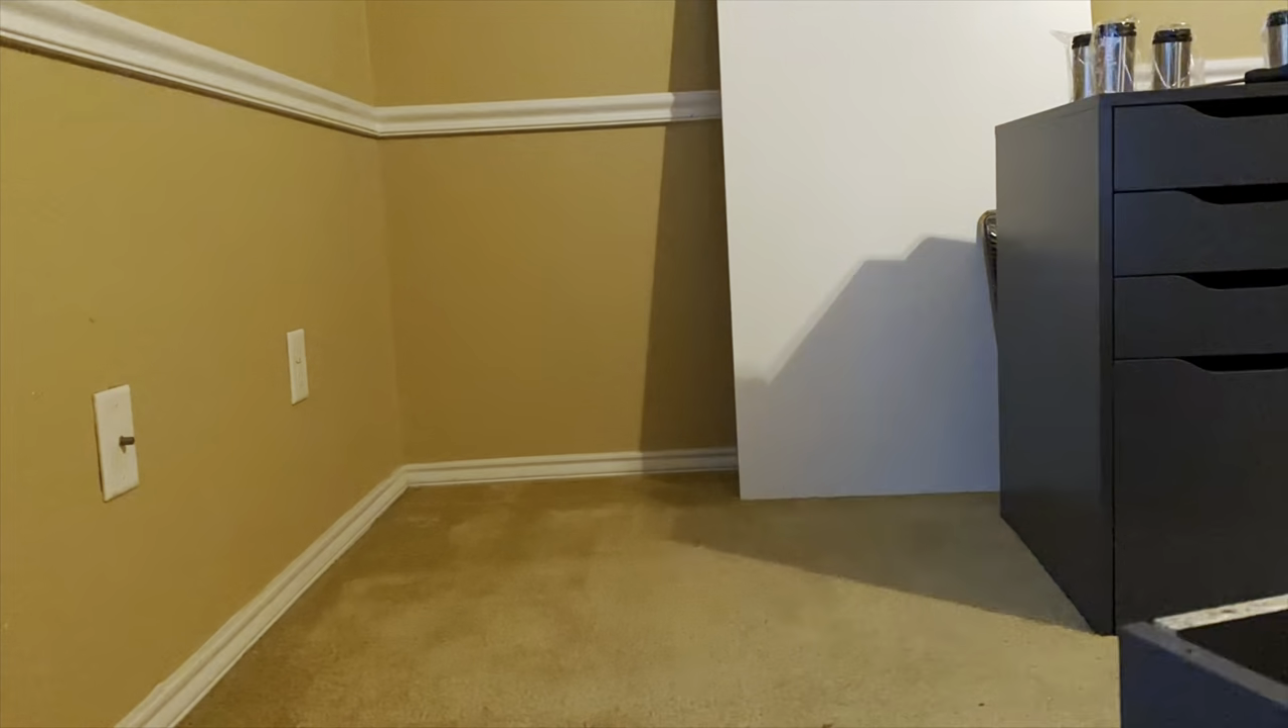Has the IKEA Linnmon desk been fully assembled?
No.